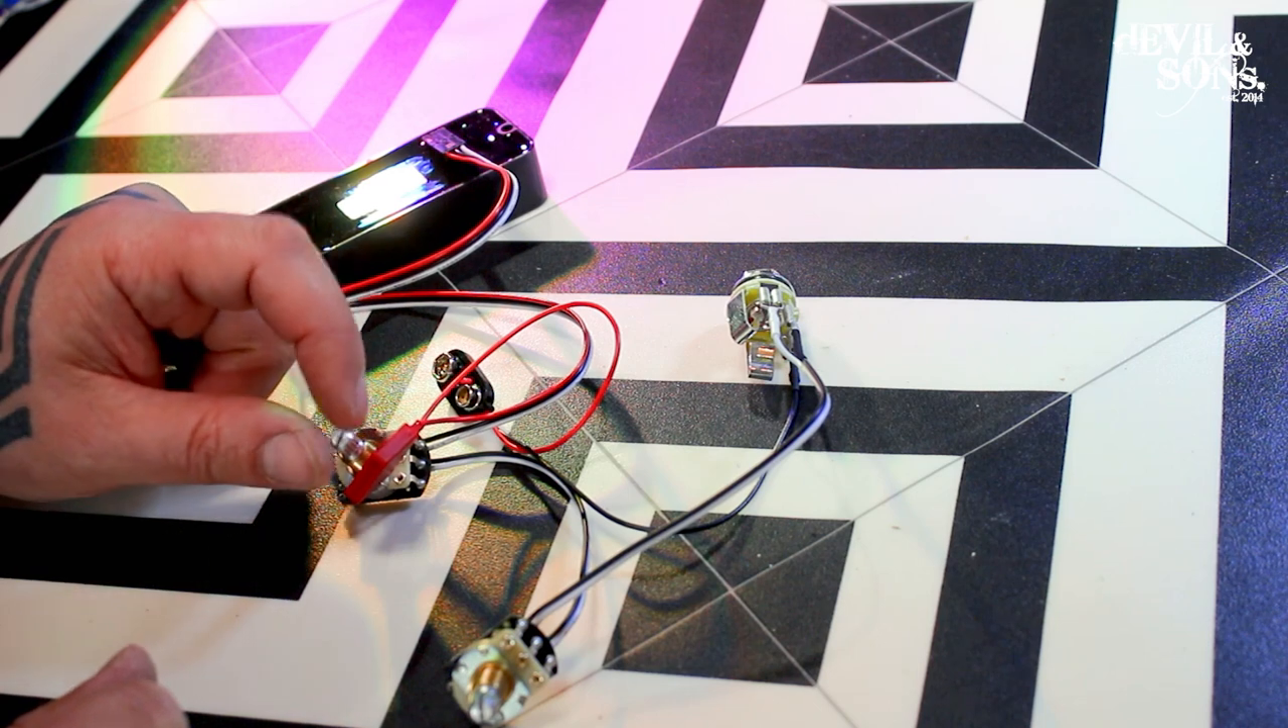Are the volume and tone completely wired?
Yes.